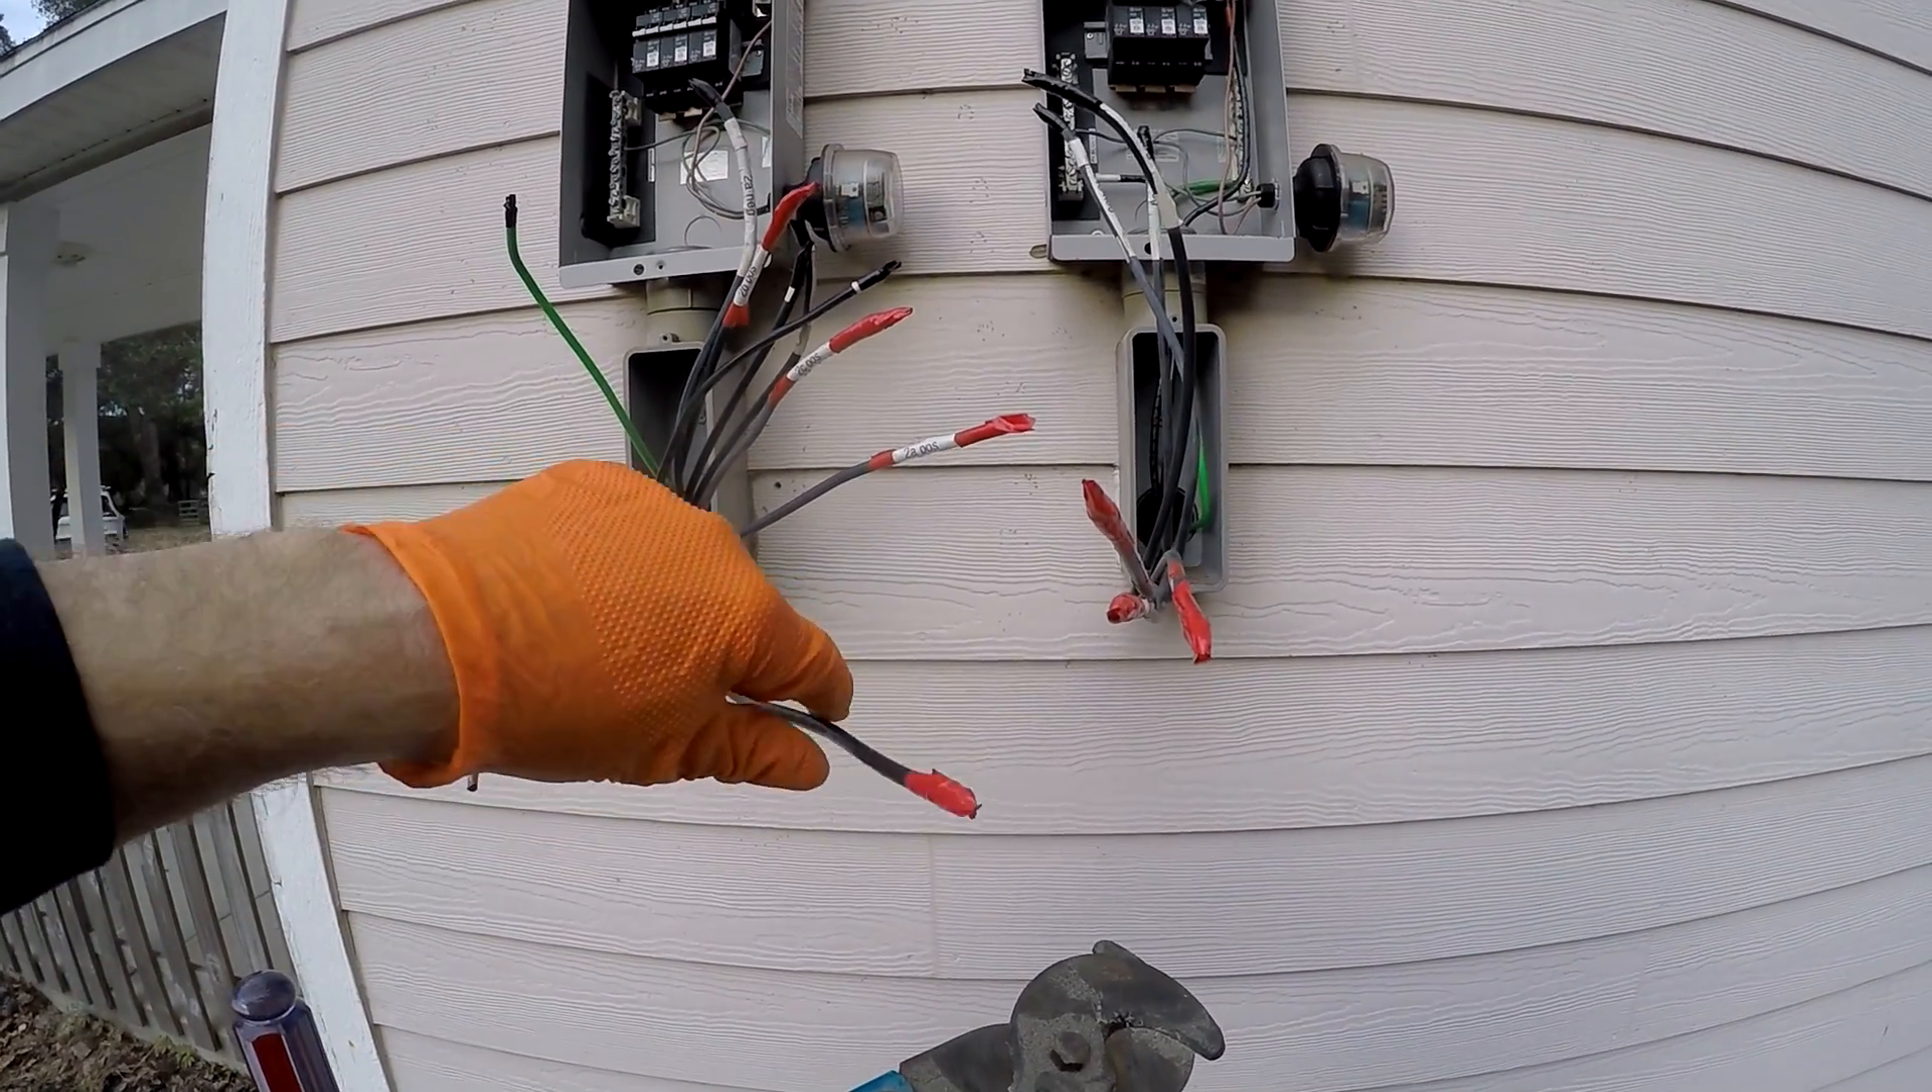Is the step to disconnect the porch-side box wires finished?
Yes.